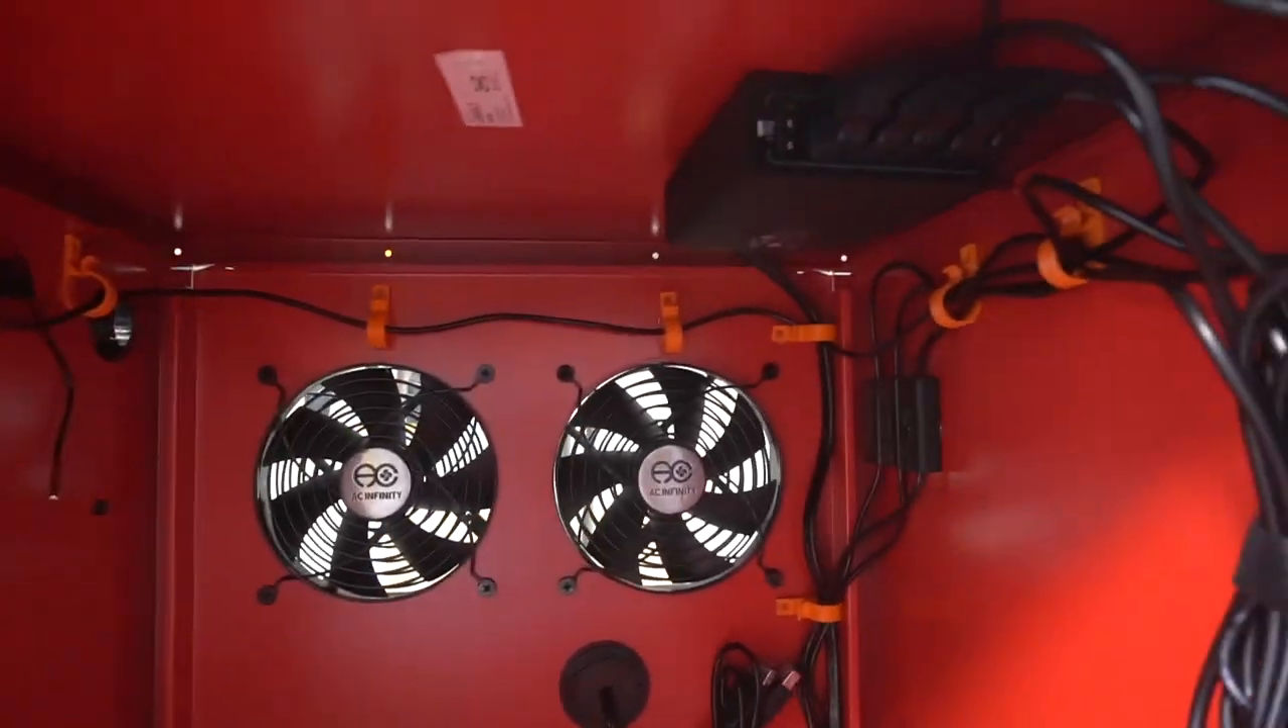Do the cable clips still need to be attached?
No.